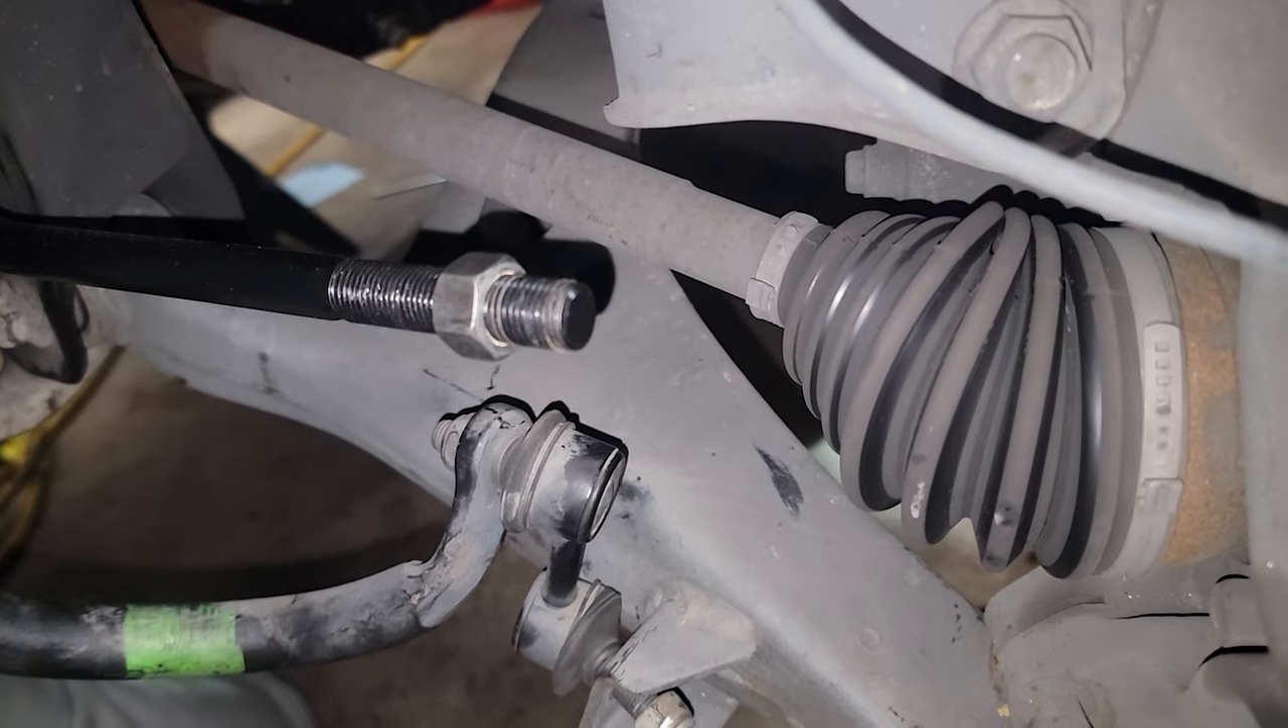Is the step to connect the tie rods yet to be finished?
Yes.